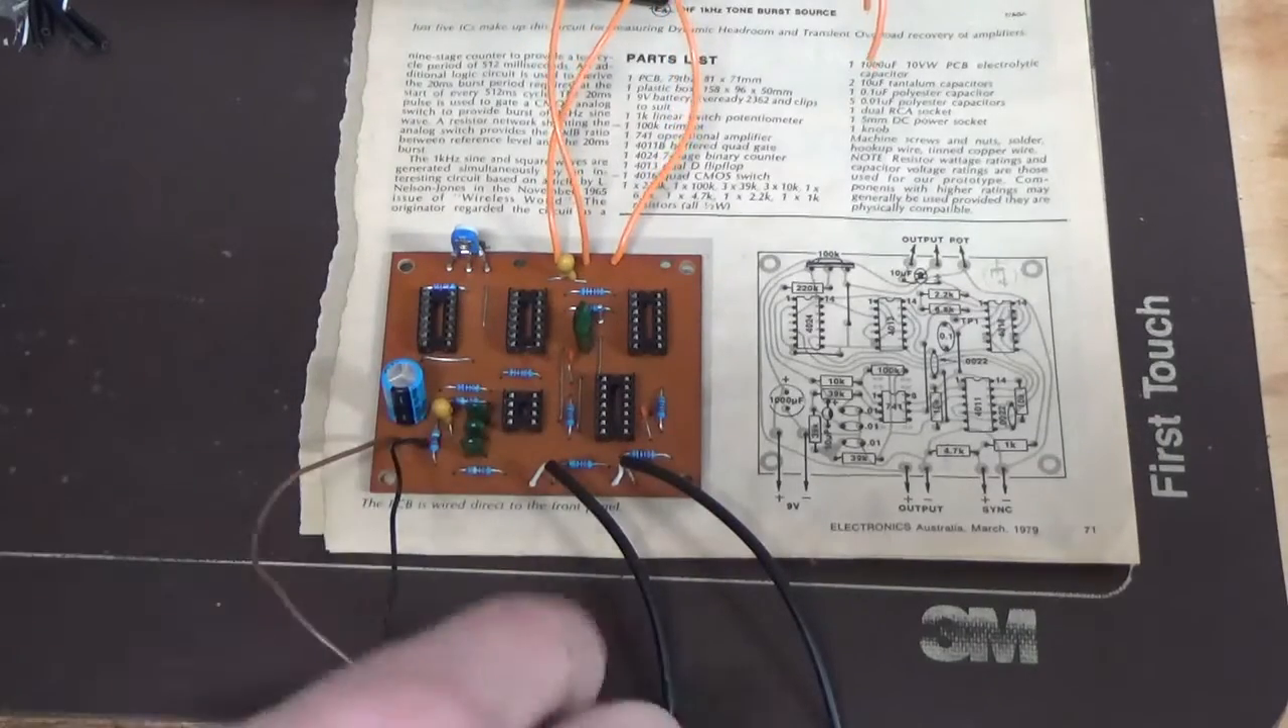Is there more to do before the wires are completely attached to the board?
No.